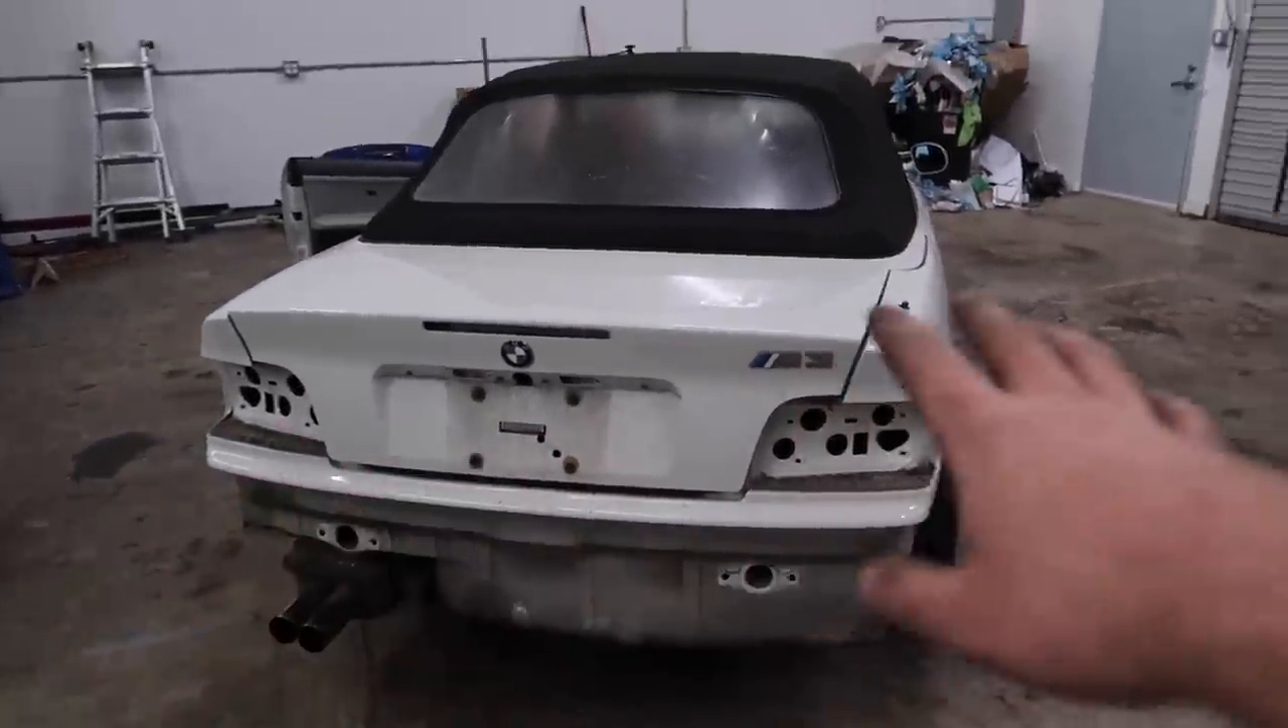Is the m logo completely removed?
No.